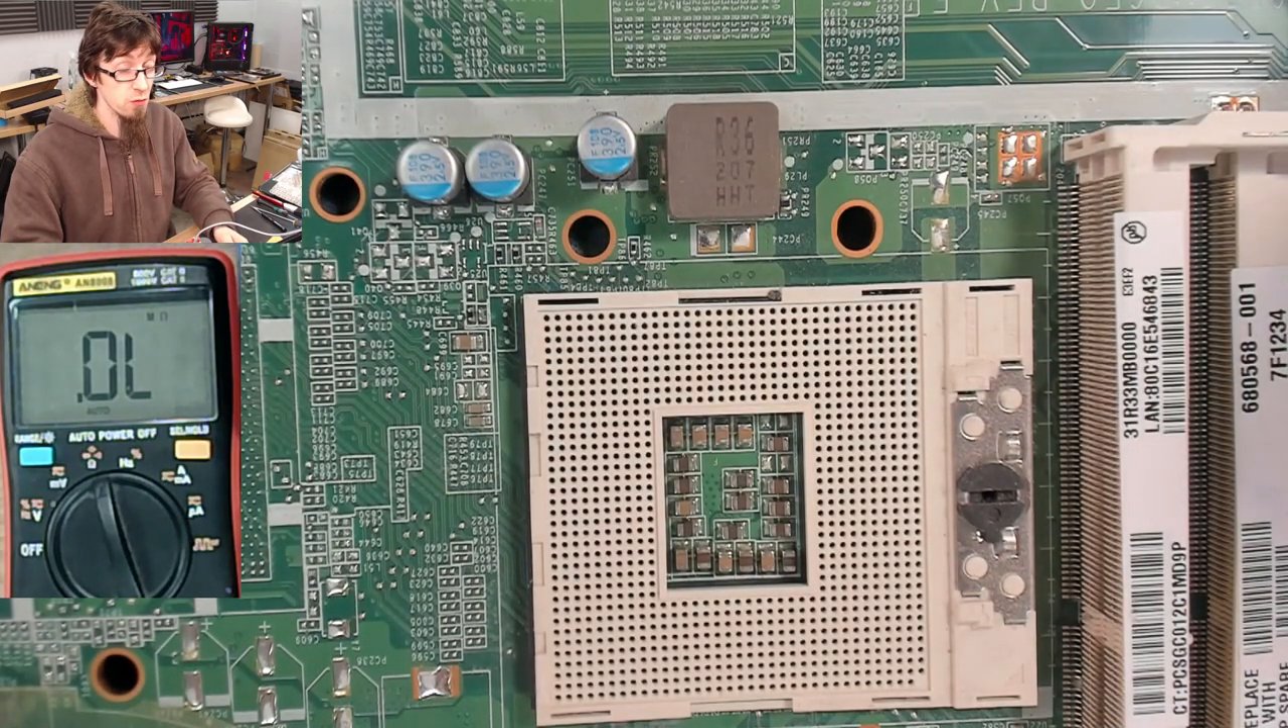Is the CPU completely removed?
Yes.